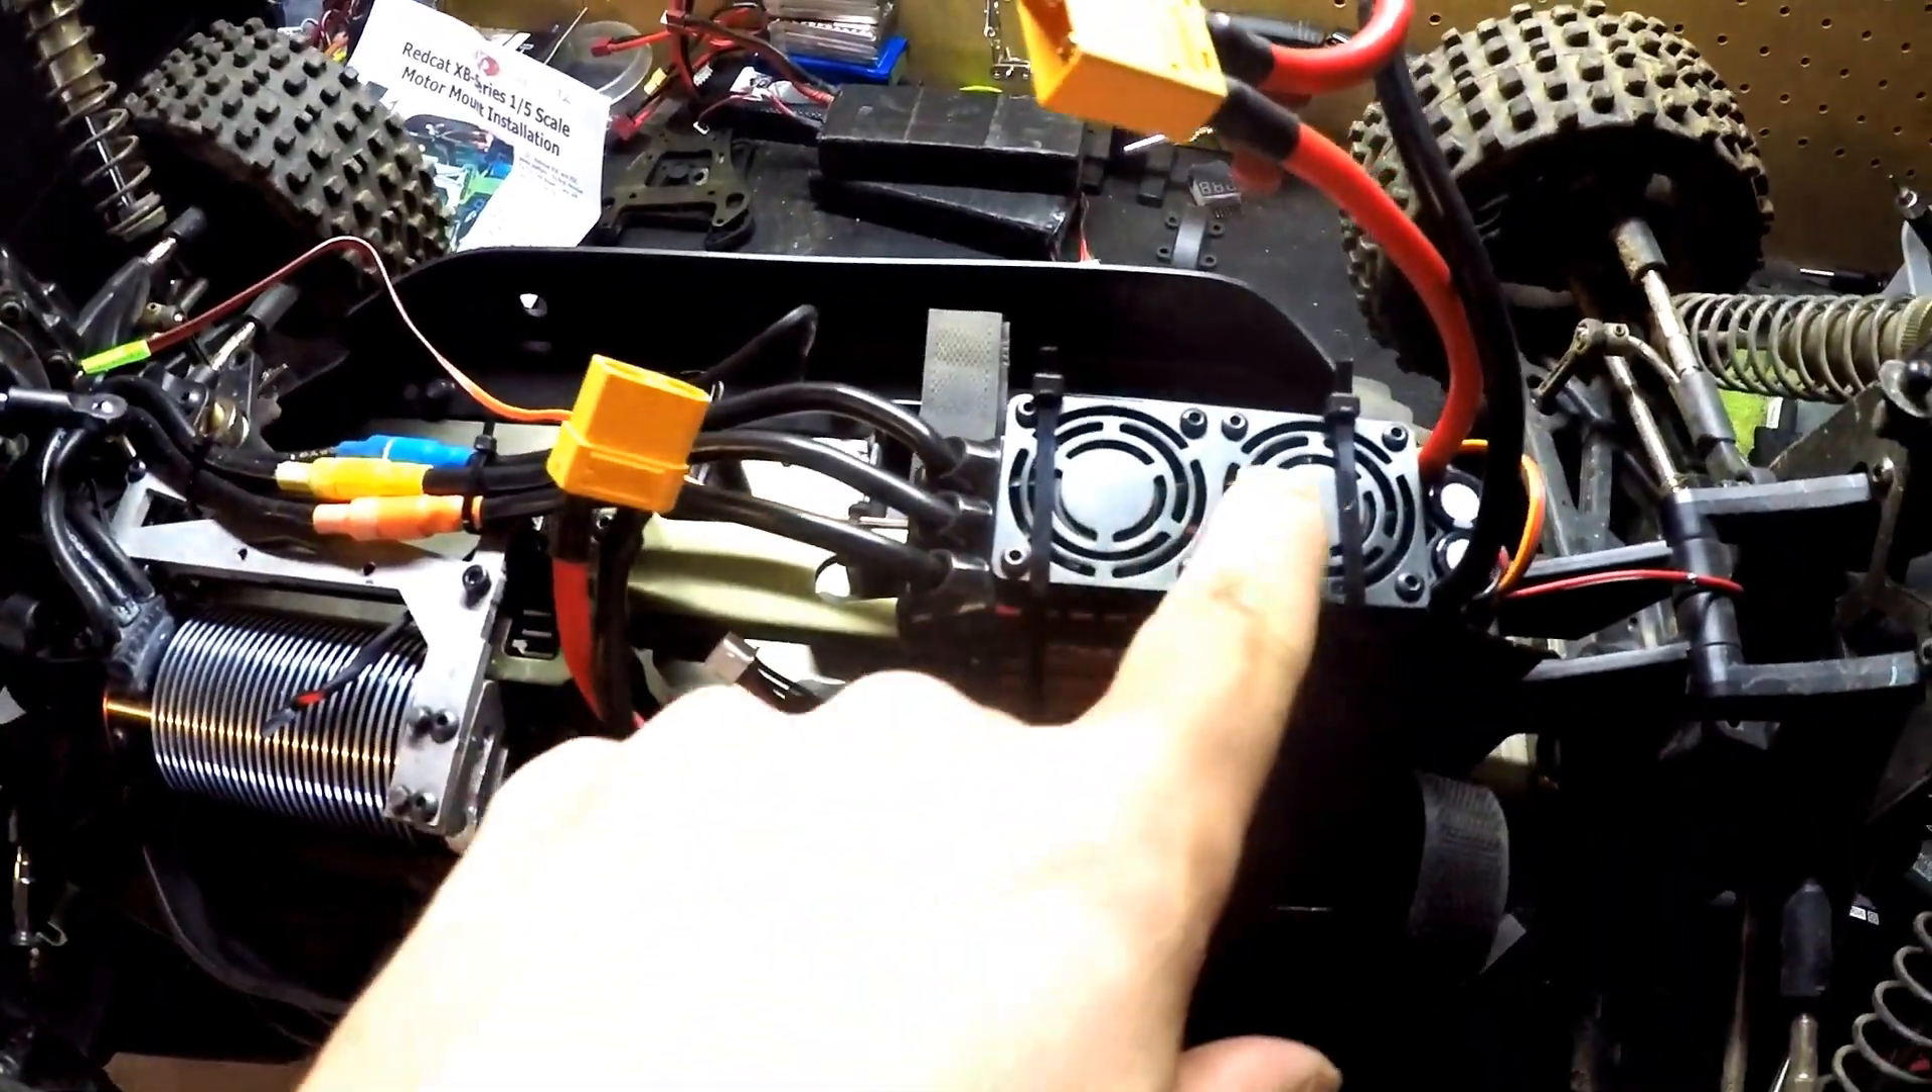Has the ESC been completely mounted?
Yes.